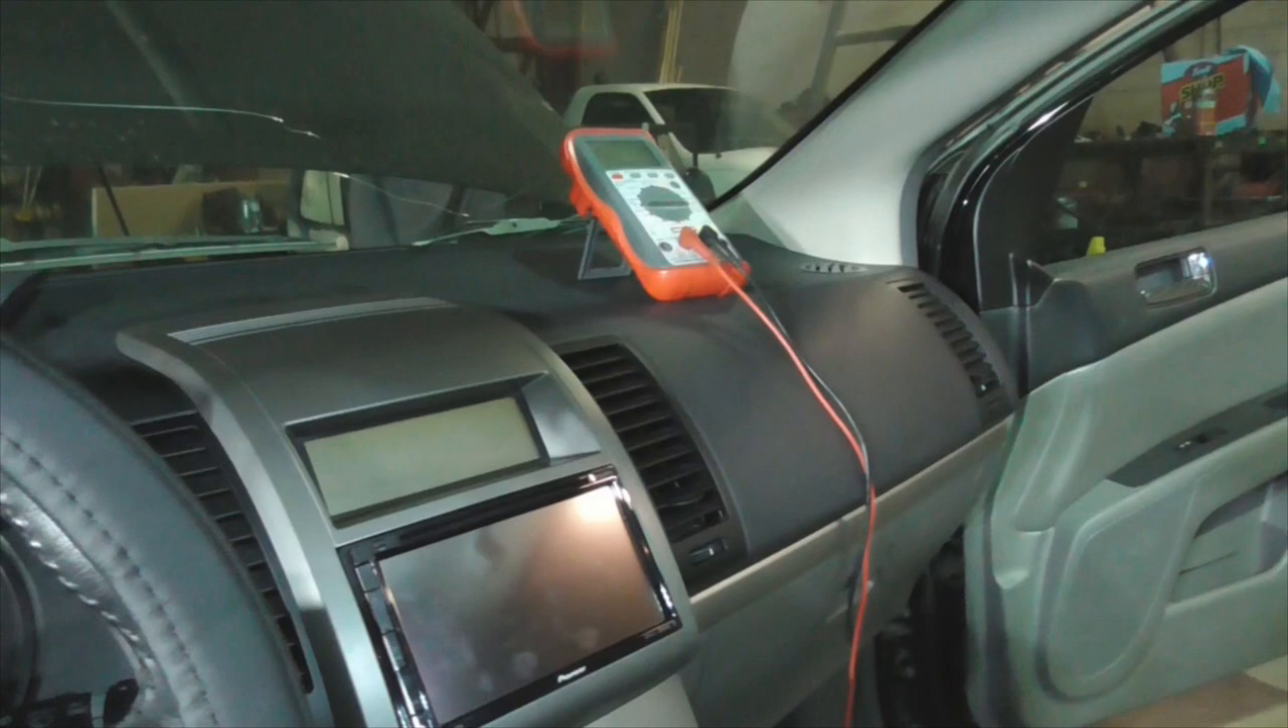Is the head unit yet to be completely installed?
No.